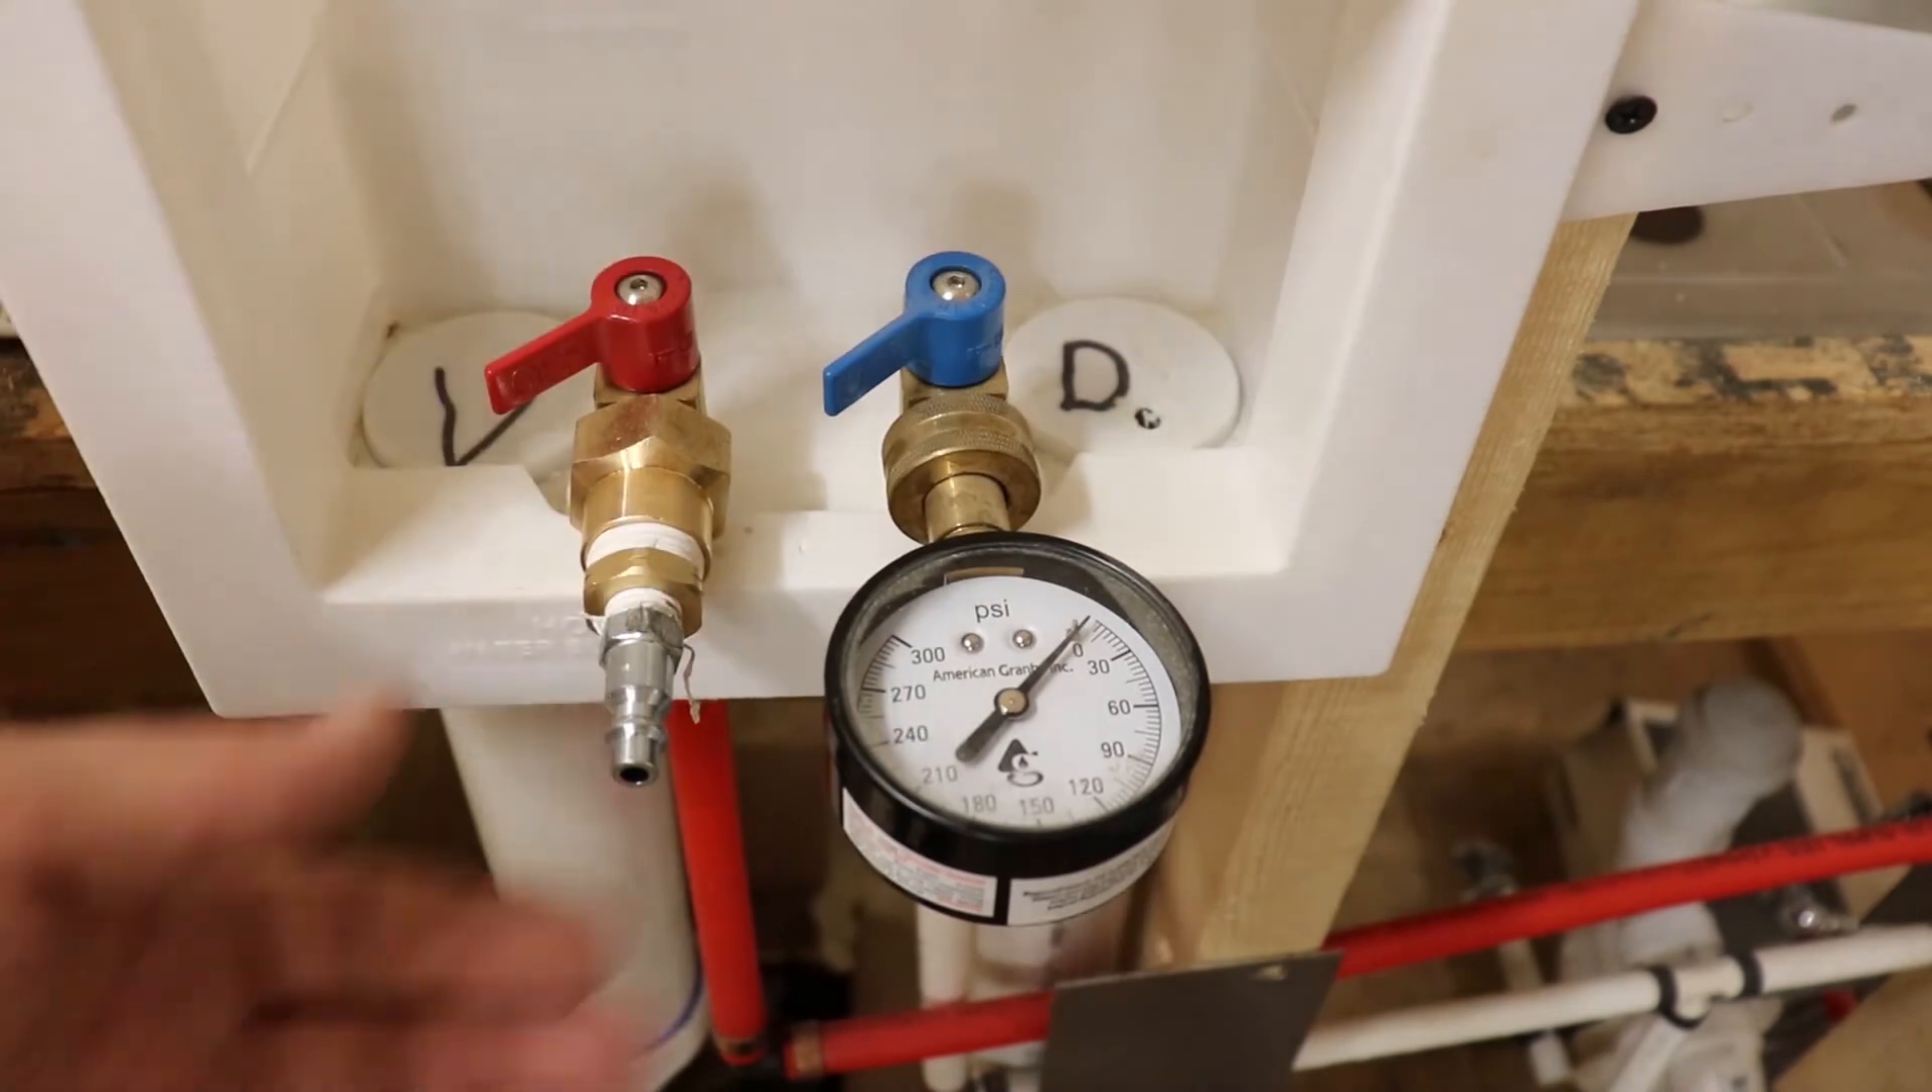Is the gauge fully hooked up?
Yes.